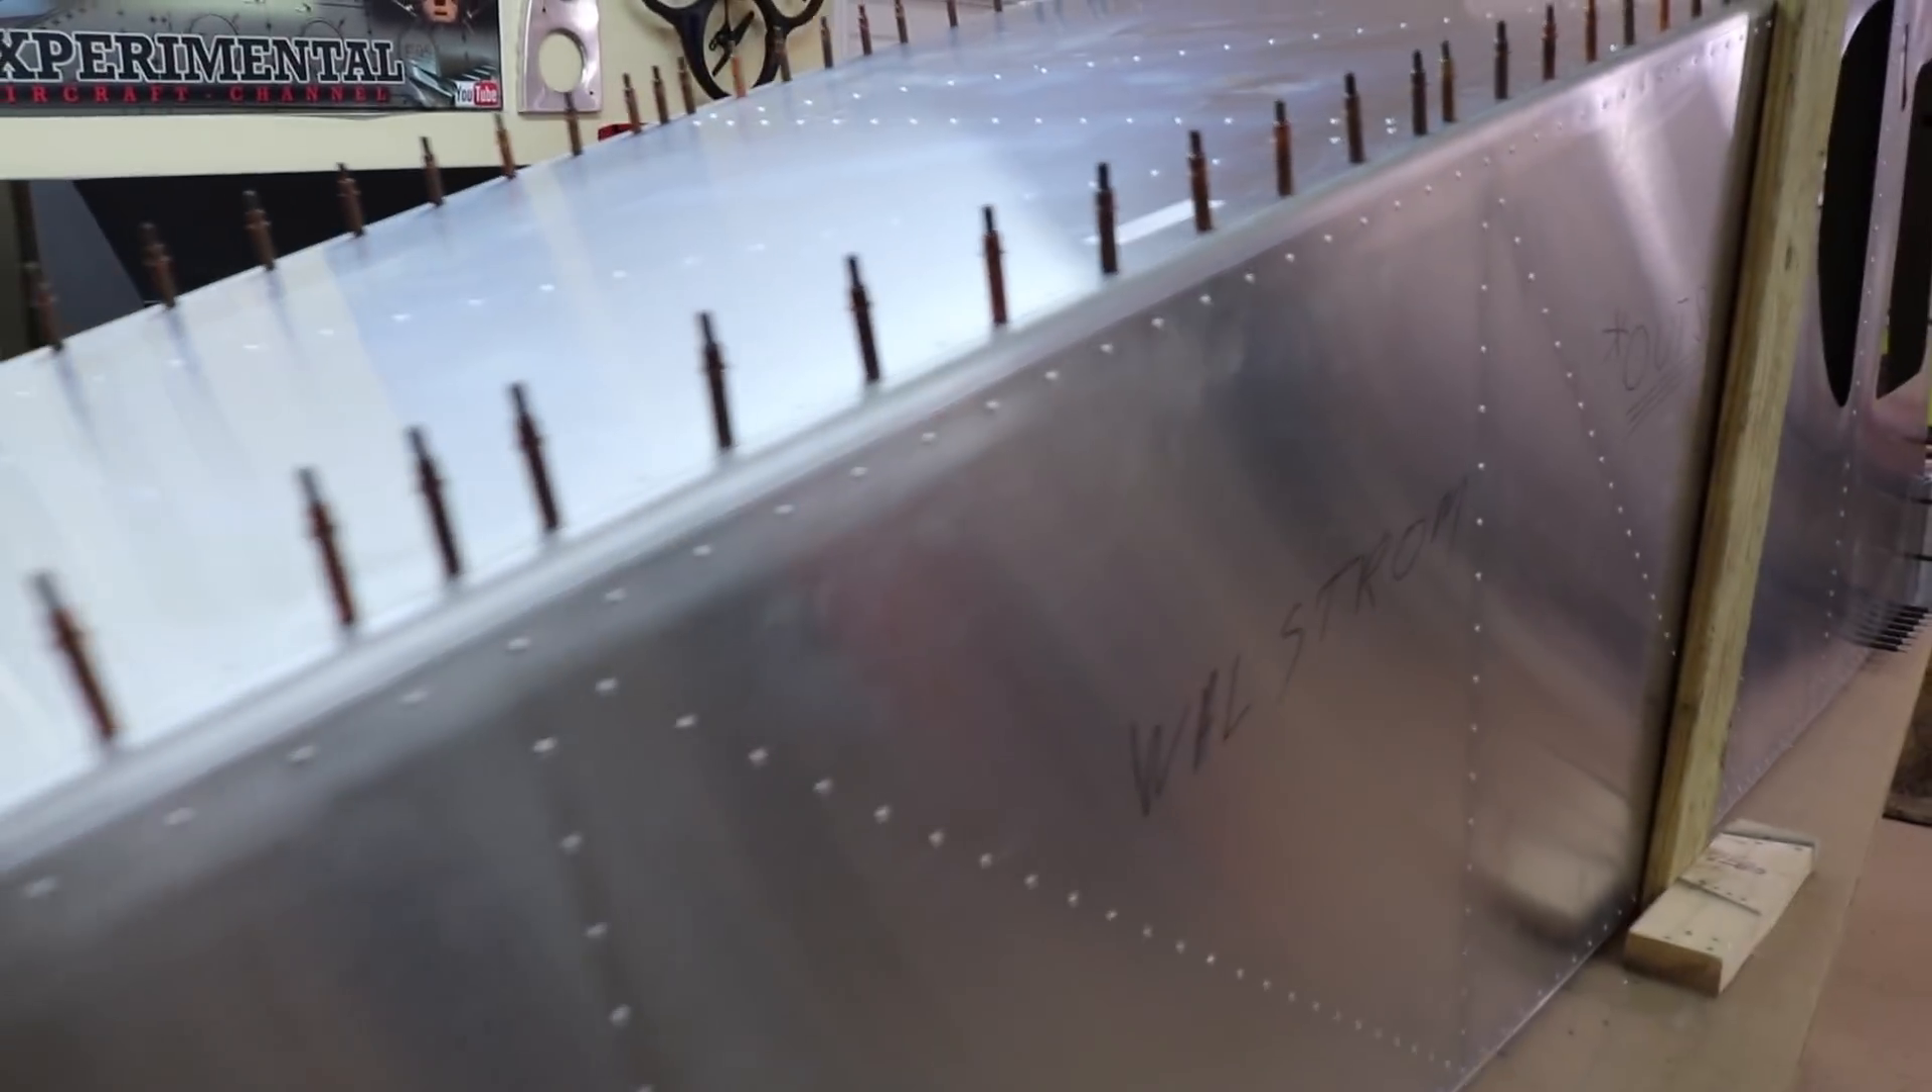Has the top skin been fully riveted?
No.